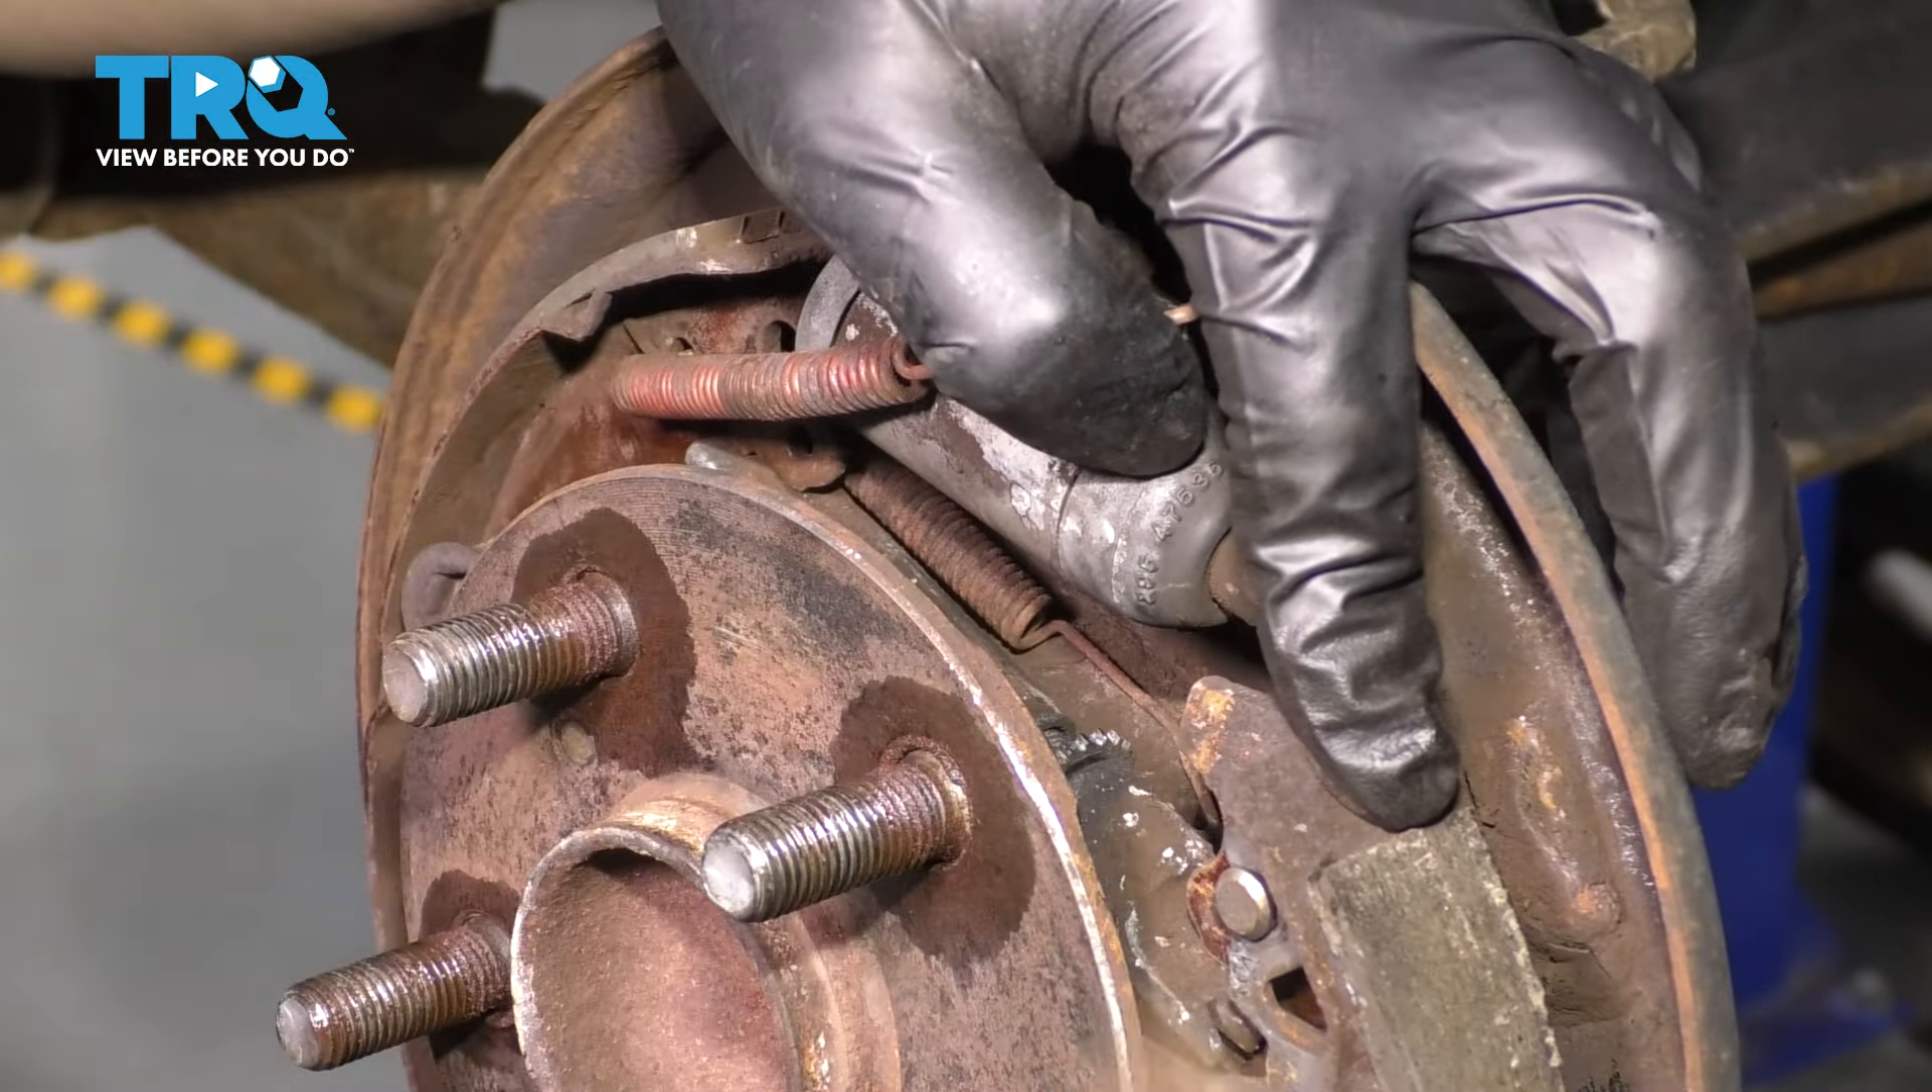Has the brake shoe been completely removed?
No.